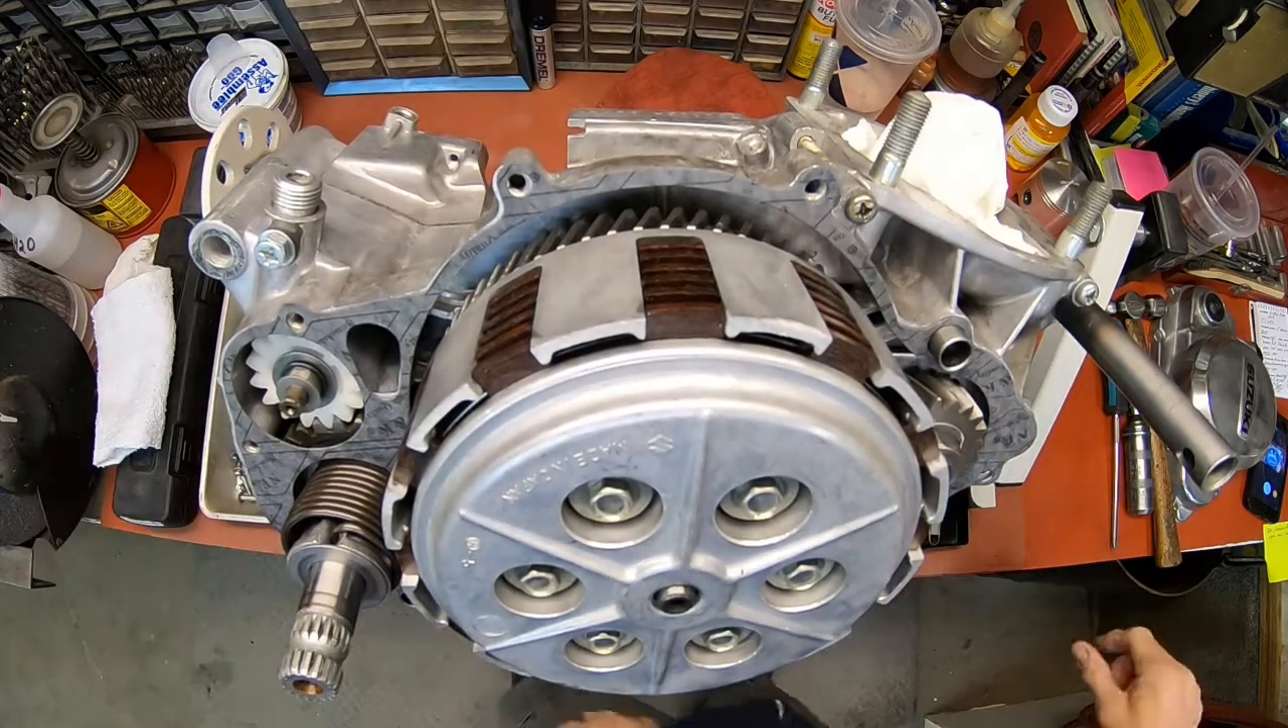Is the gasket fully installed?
Yes.